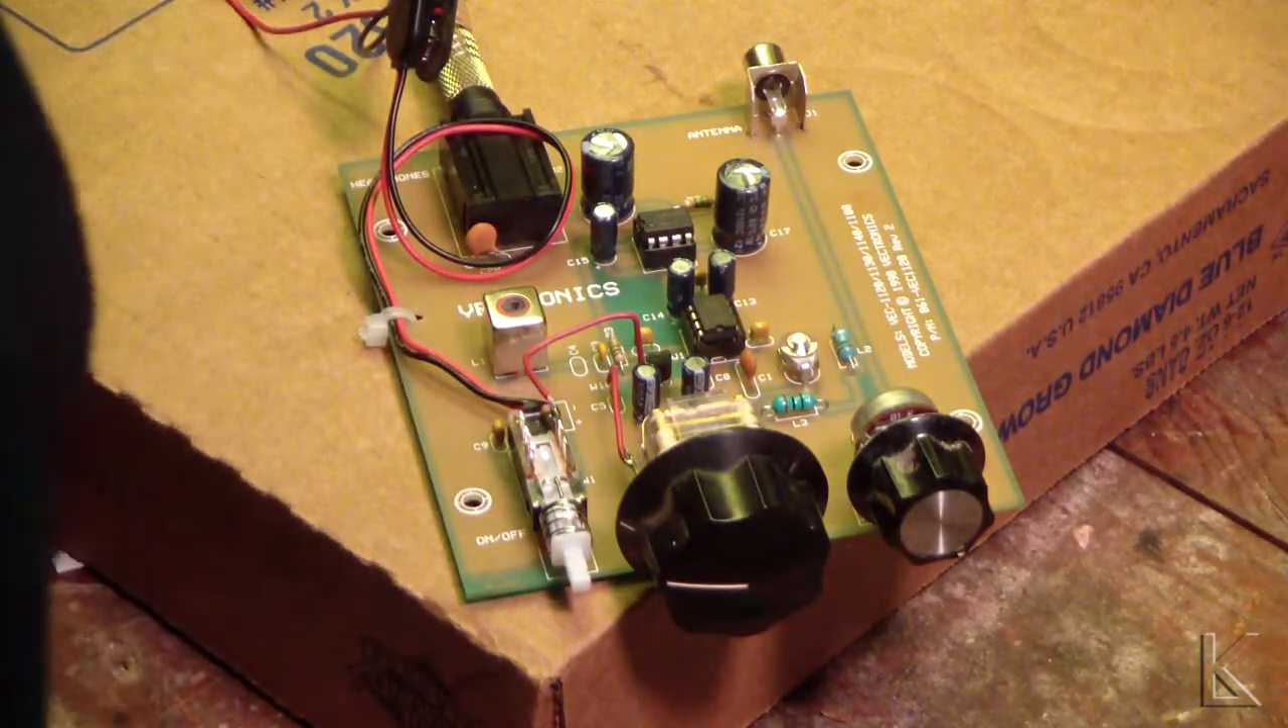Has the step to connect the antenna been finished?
No.